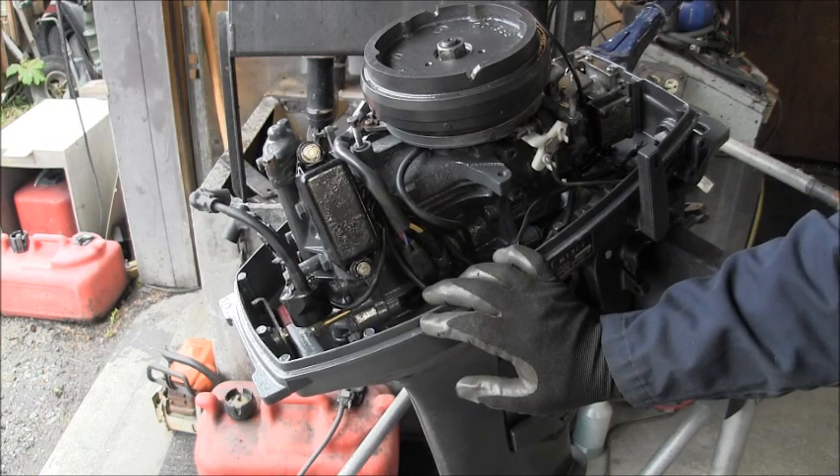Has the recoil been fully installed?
No.